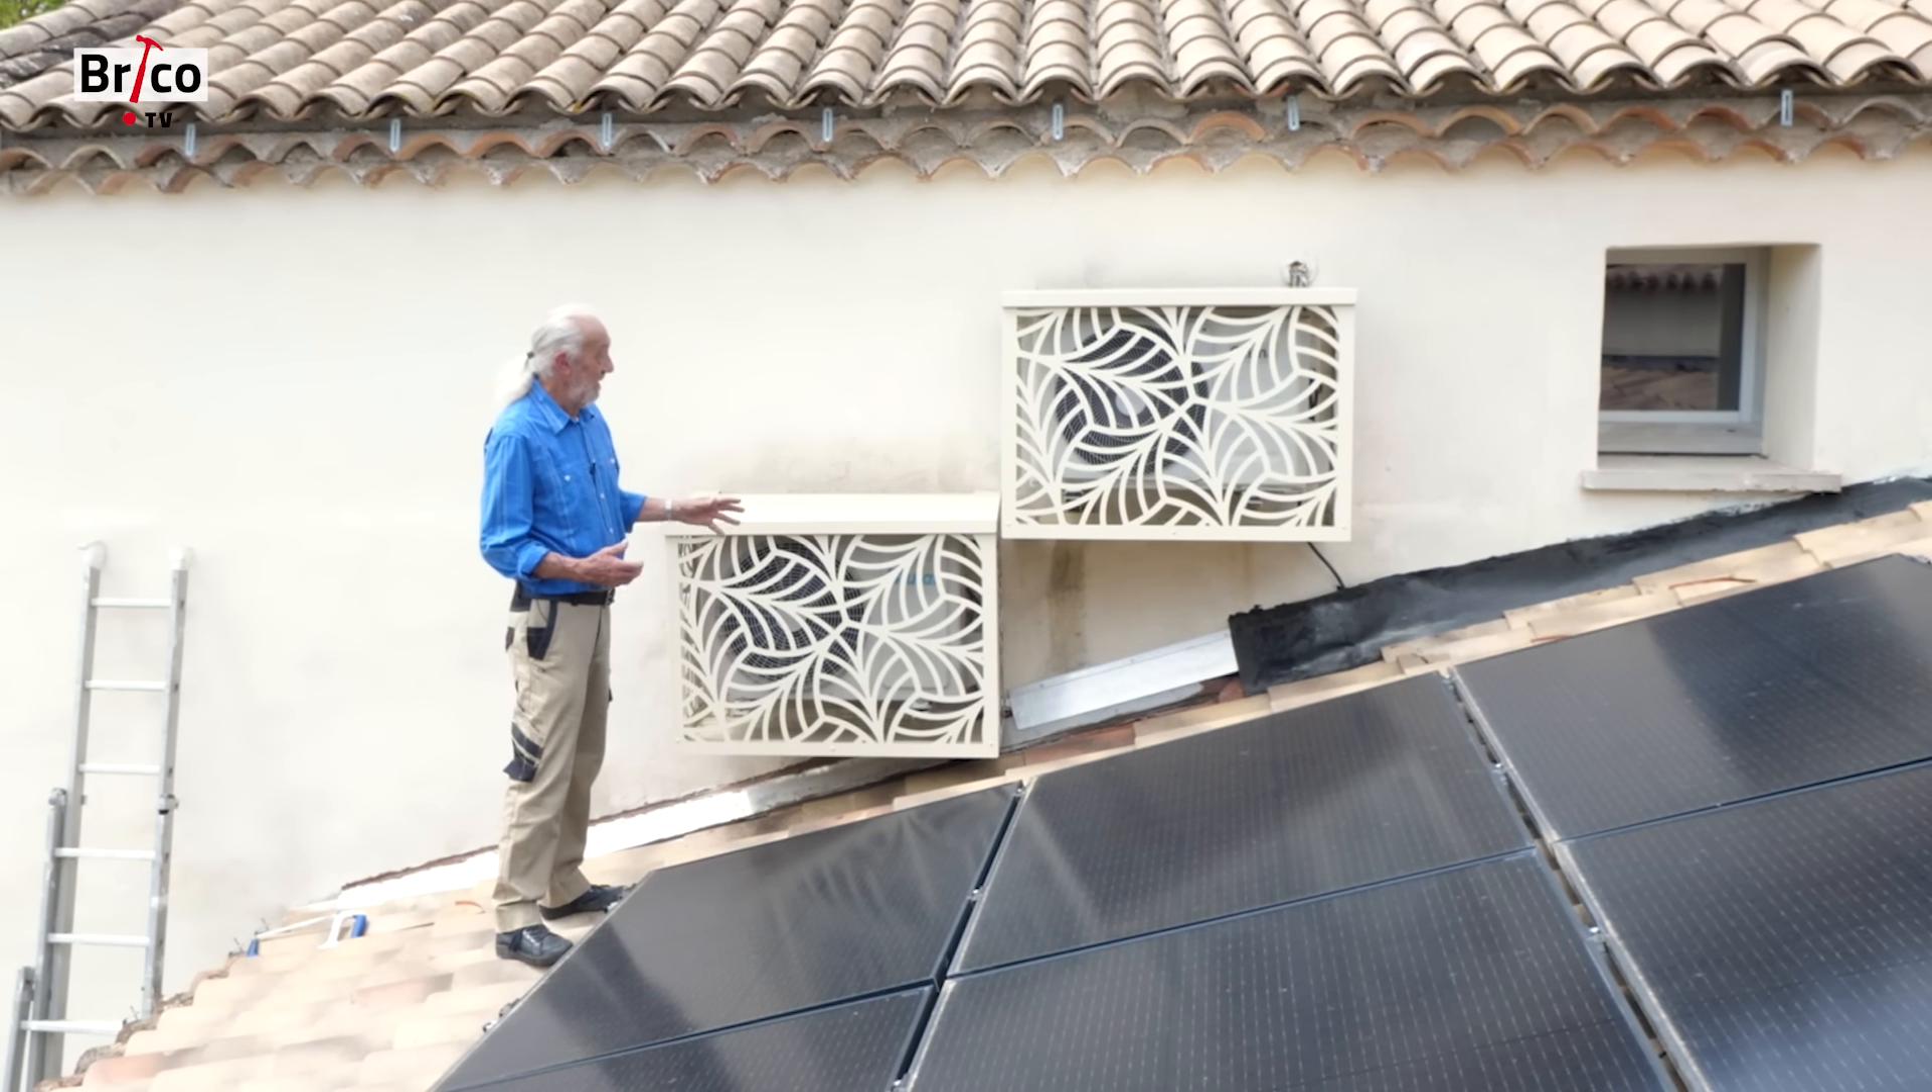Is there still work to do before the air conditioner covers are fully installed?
No.